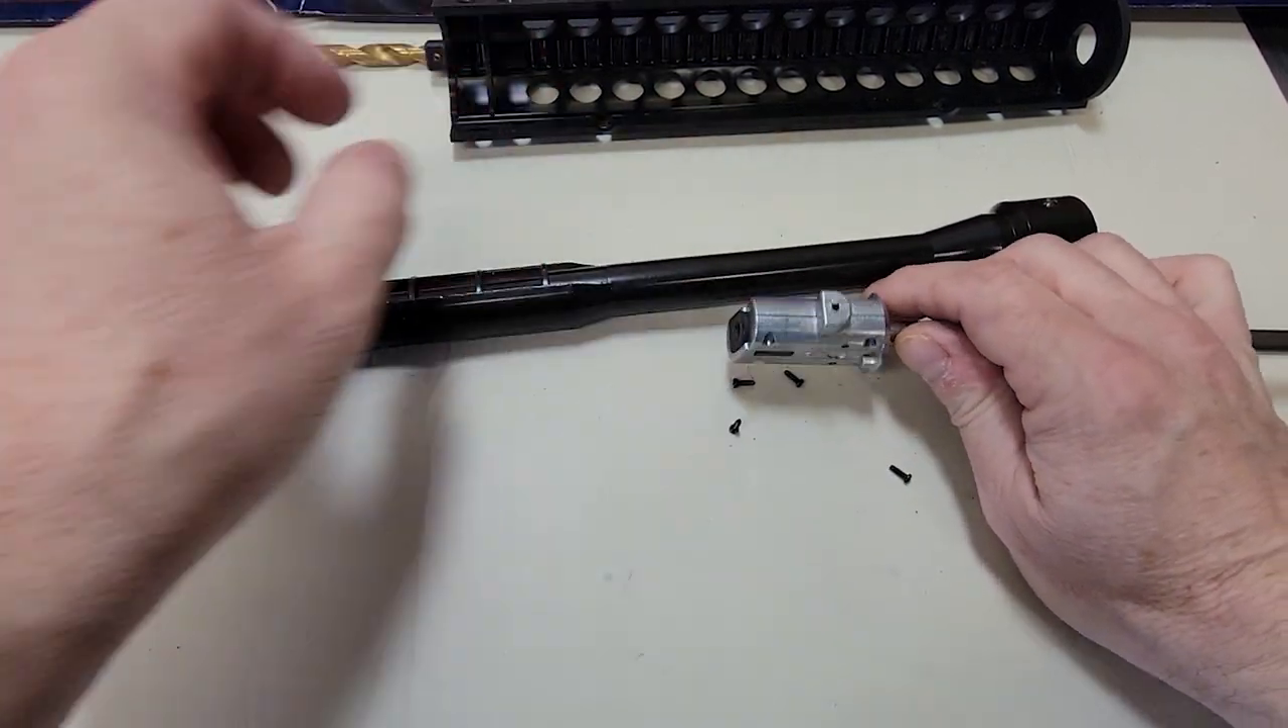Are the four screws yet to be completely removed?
No.